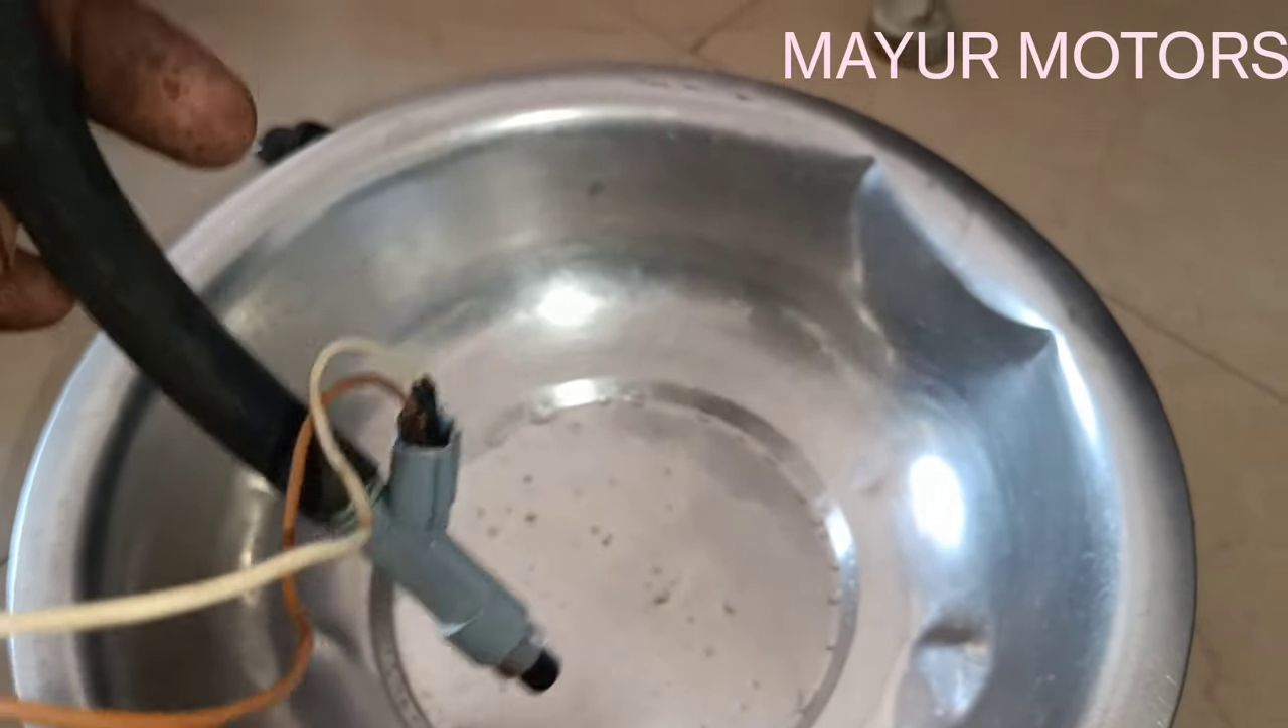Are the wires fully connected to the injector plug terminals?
Yes.